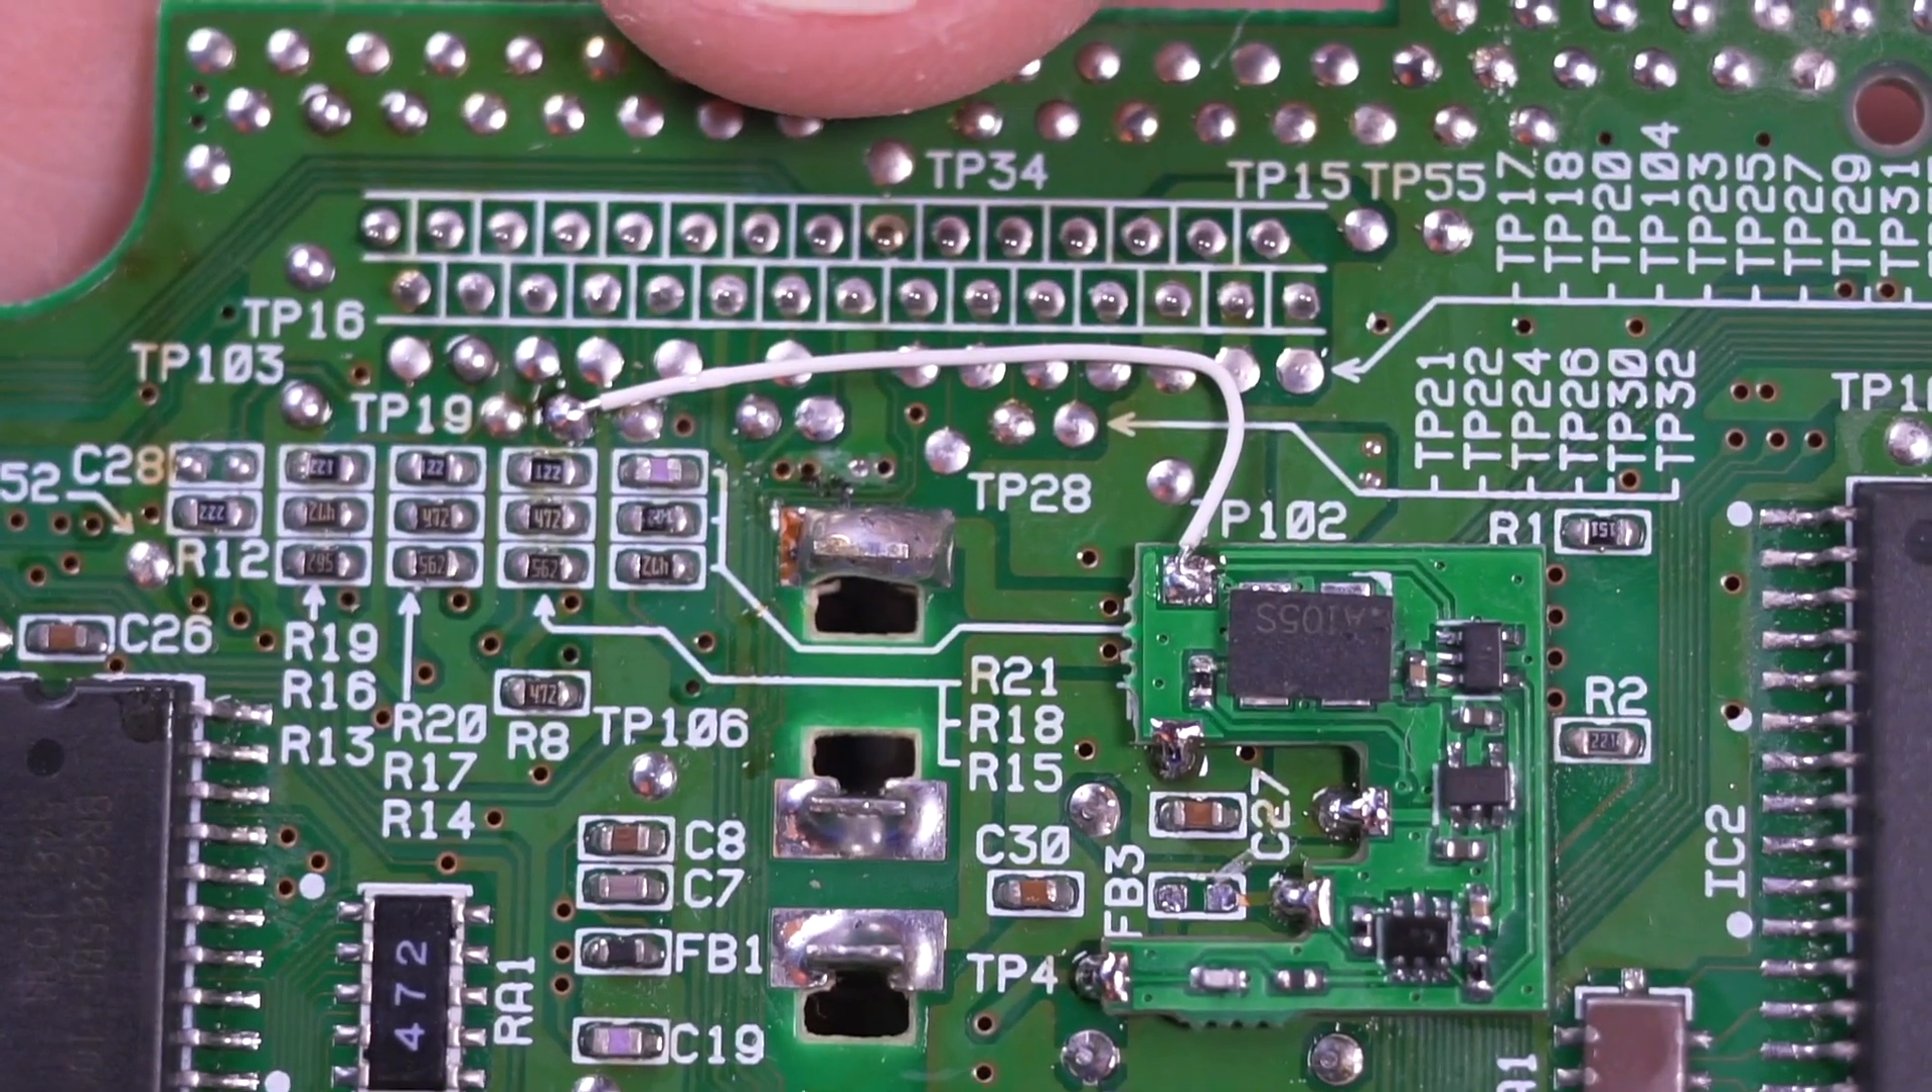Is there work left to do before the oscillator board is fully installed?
No.